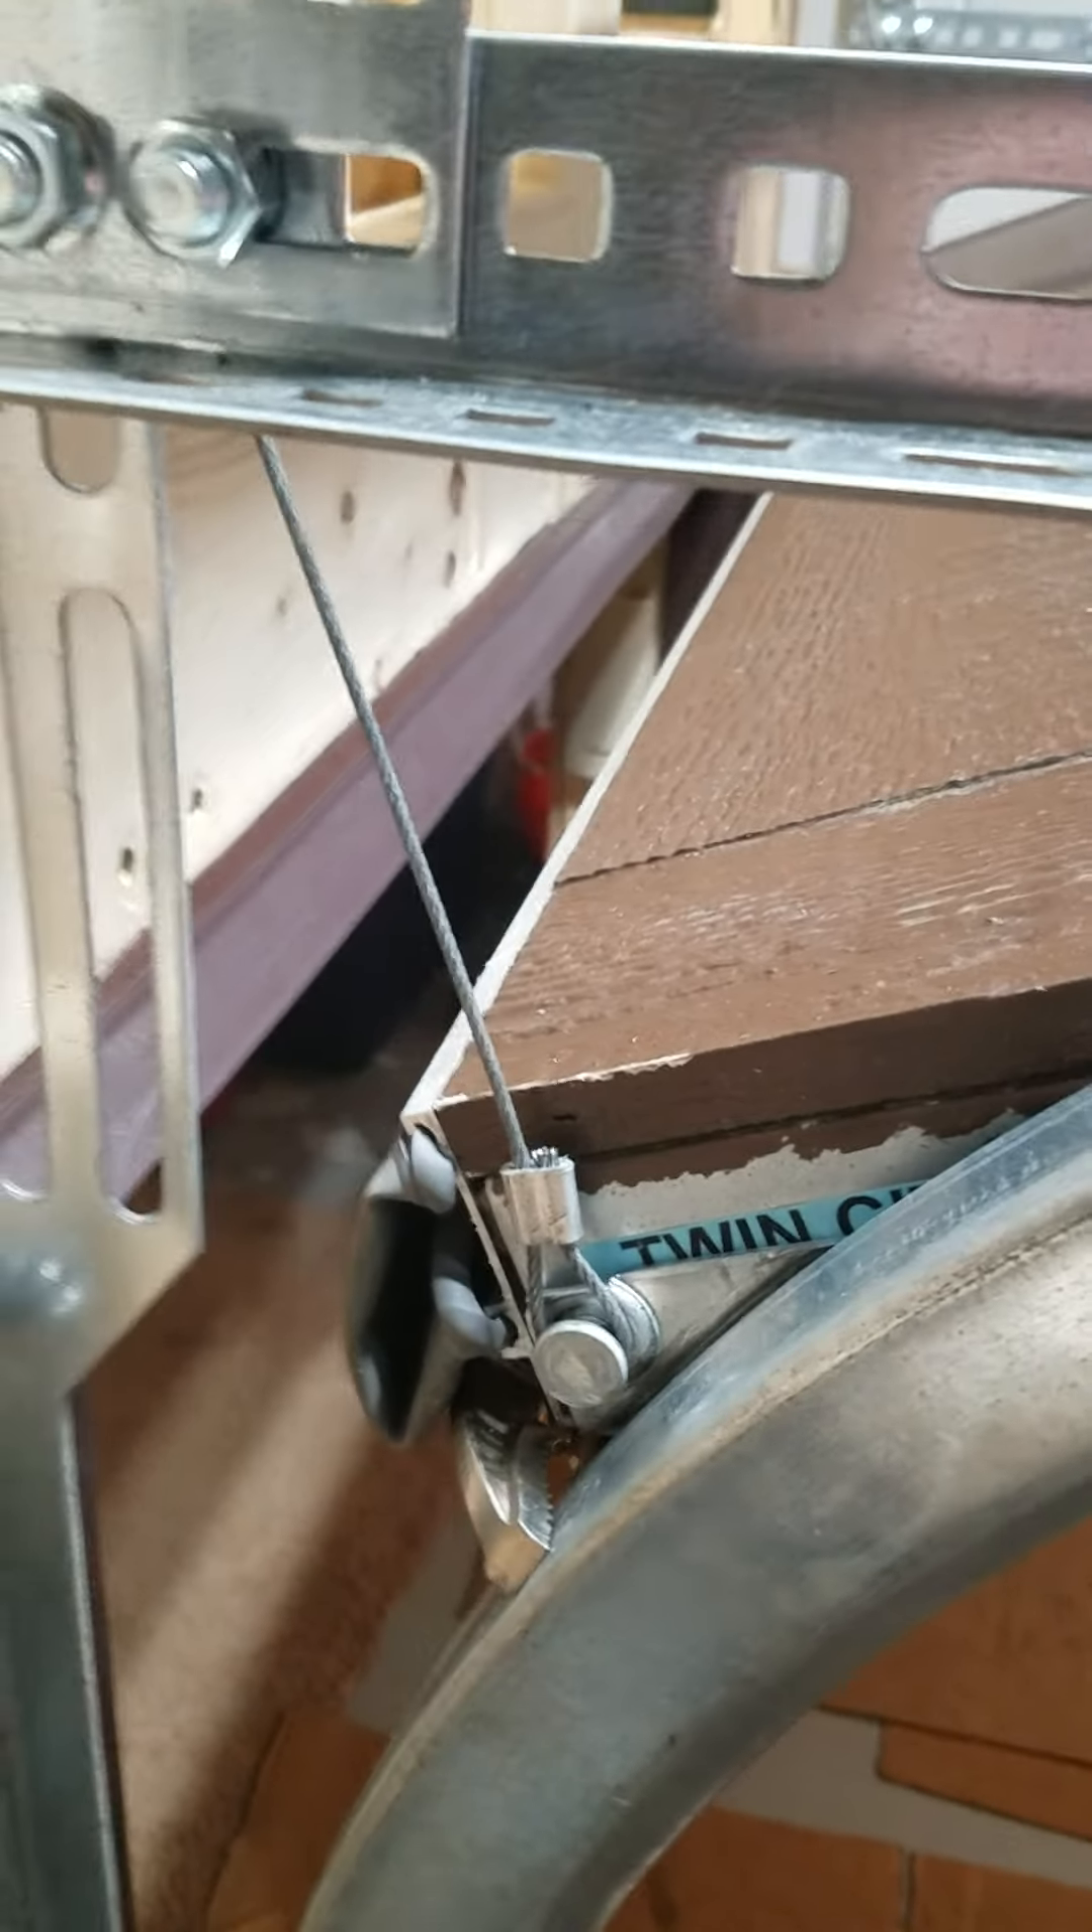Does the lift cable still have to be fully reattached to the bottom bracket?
No.